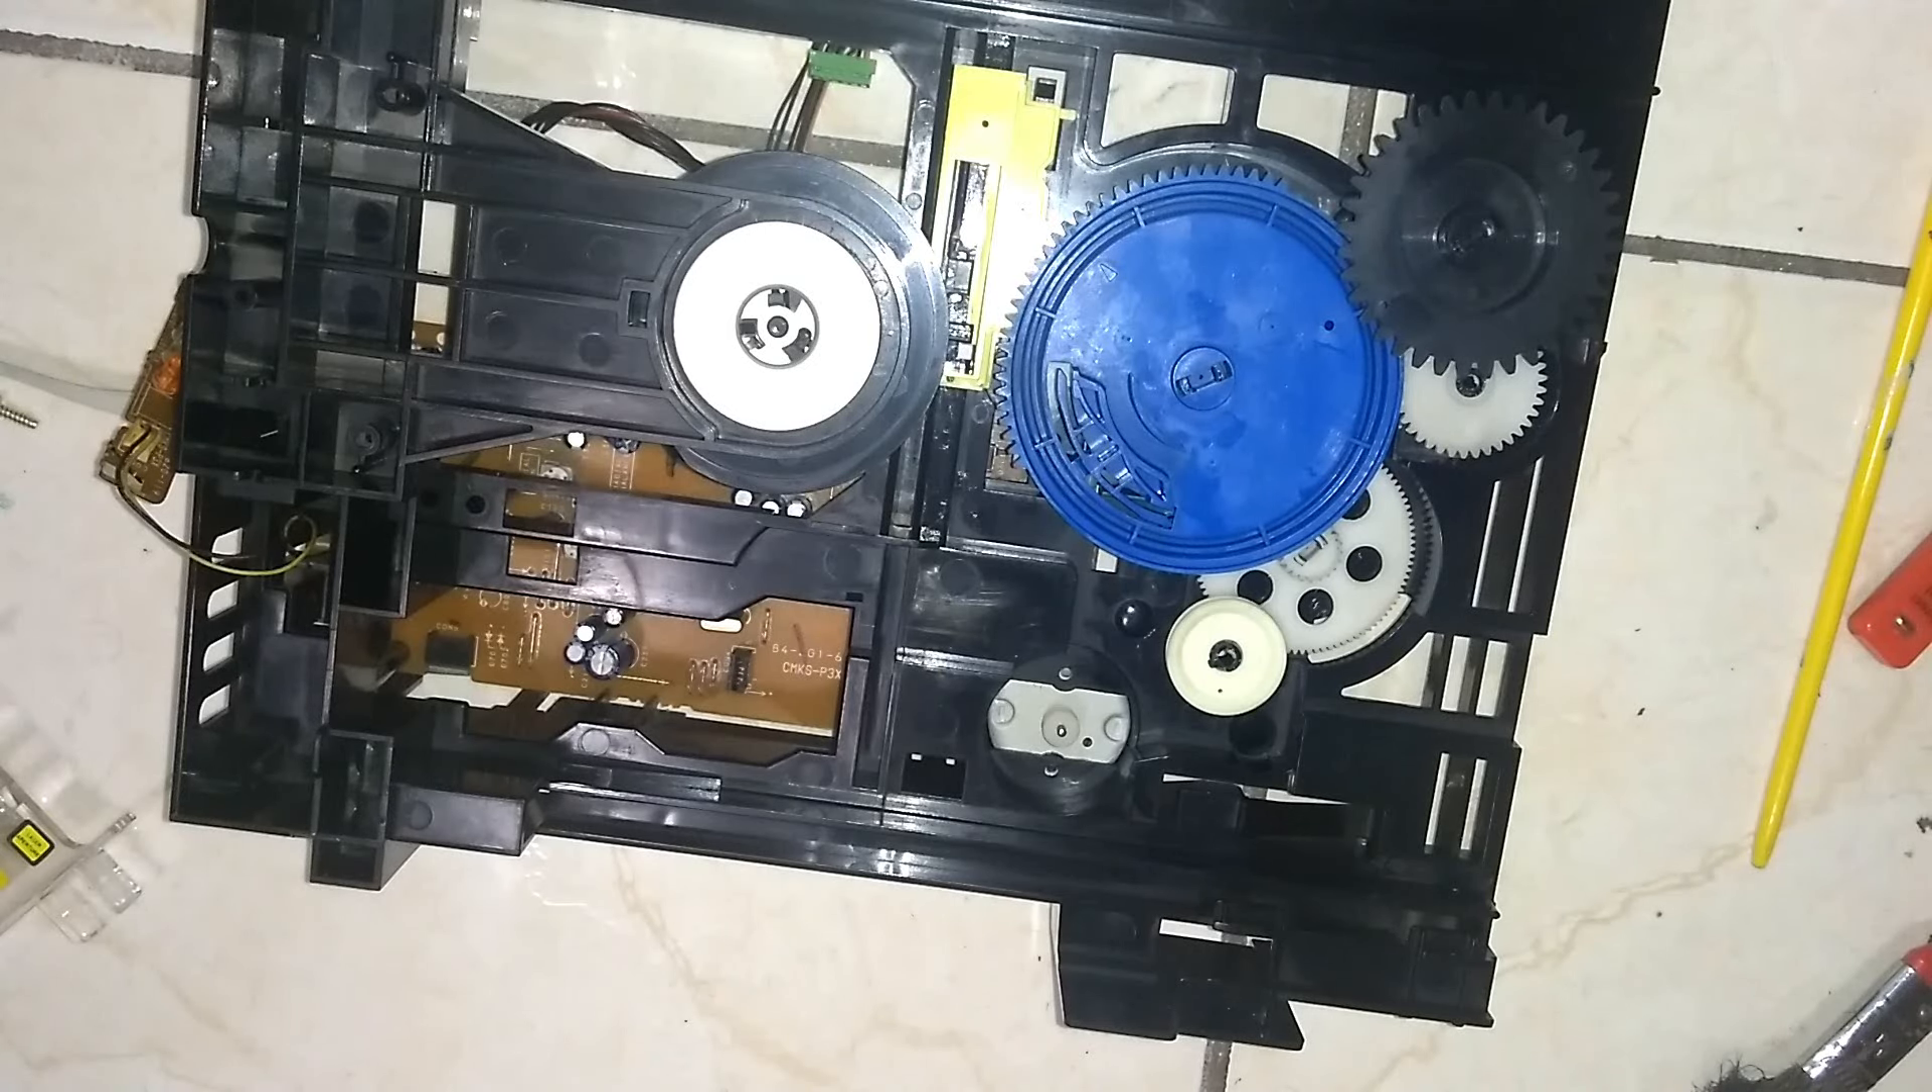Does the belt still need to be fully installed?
Yes.